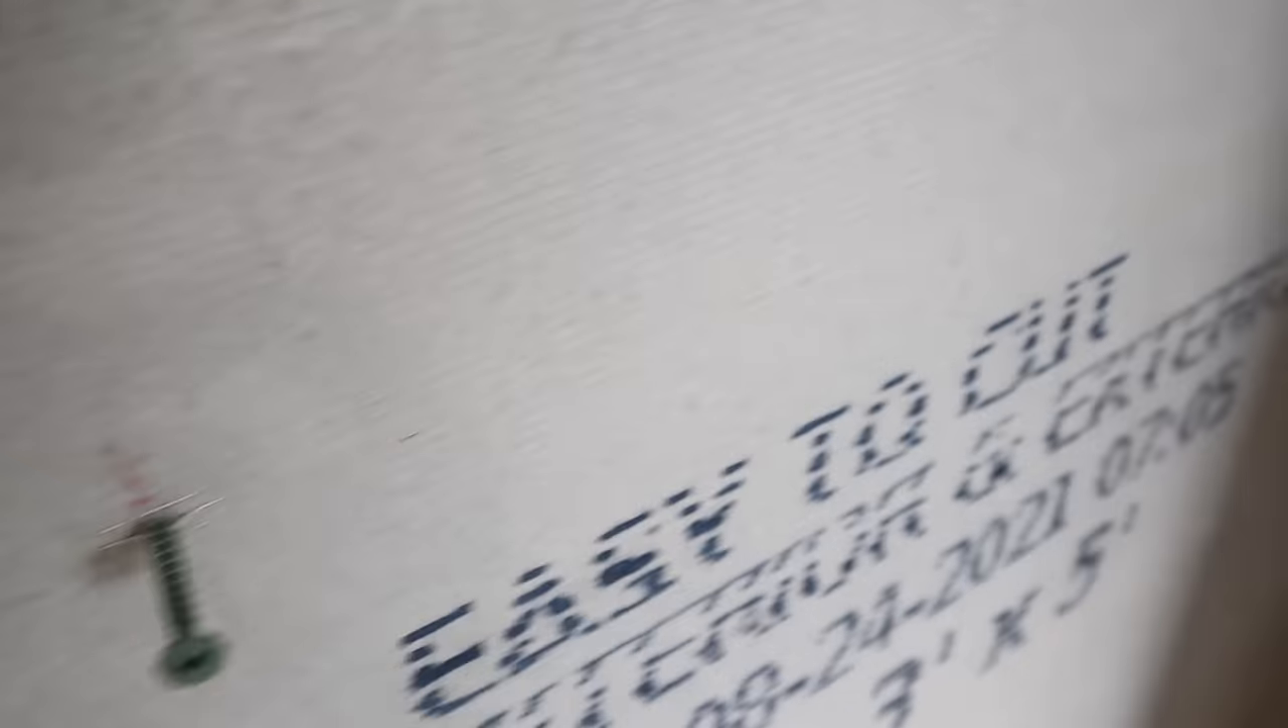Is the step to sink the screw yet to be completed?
Yes.